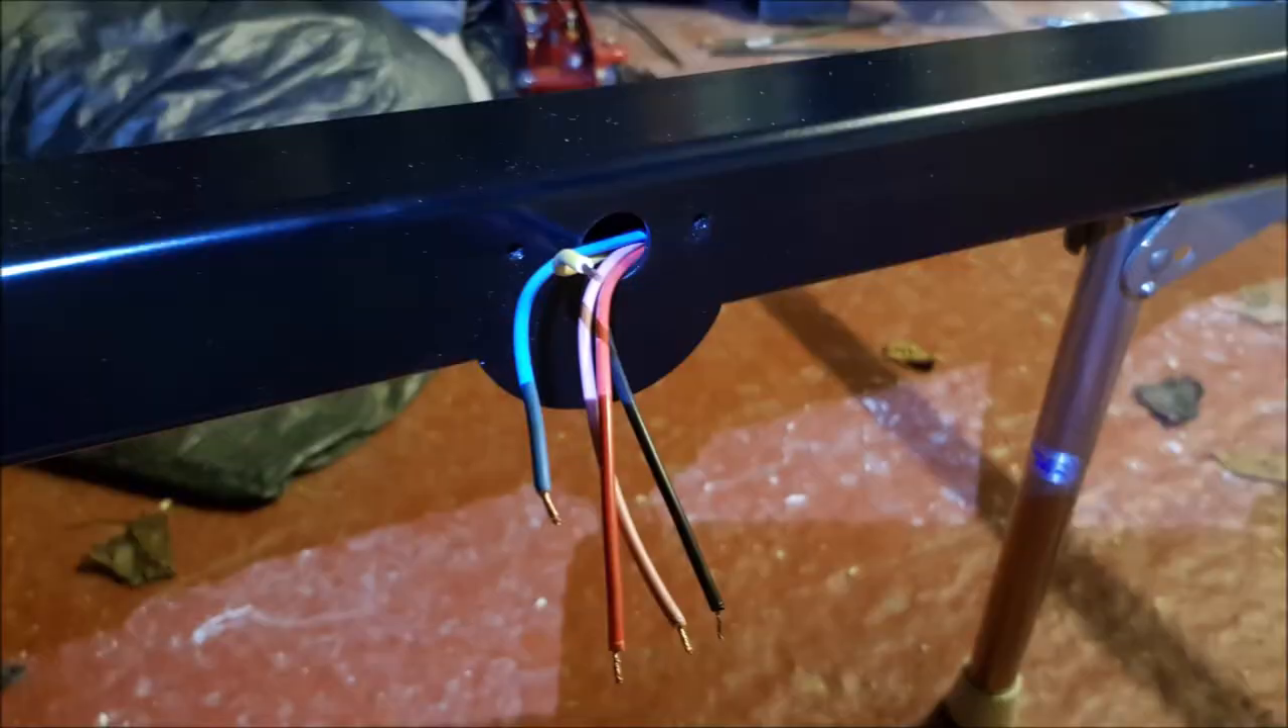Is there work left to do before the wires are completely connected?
Yes.